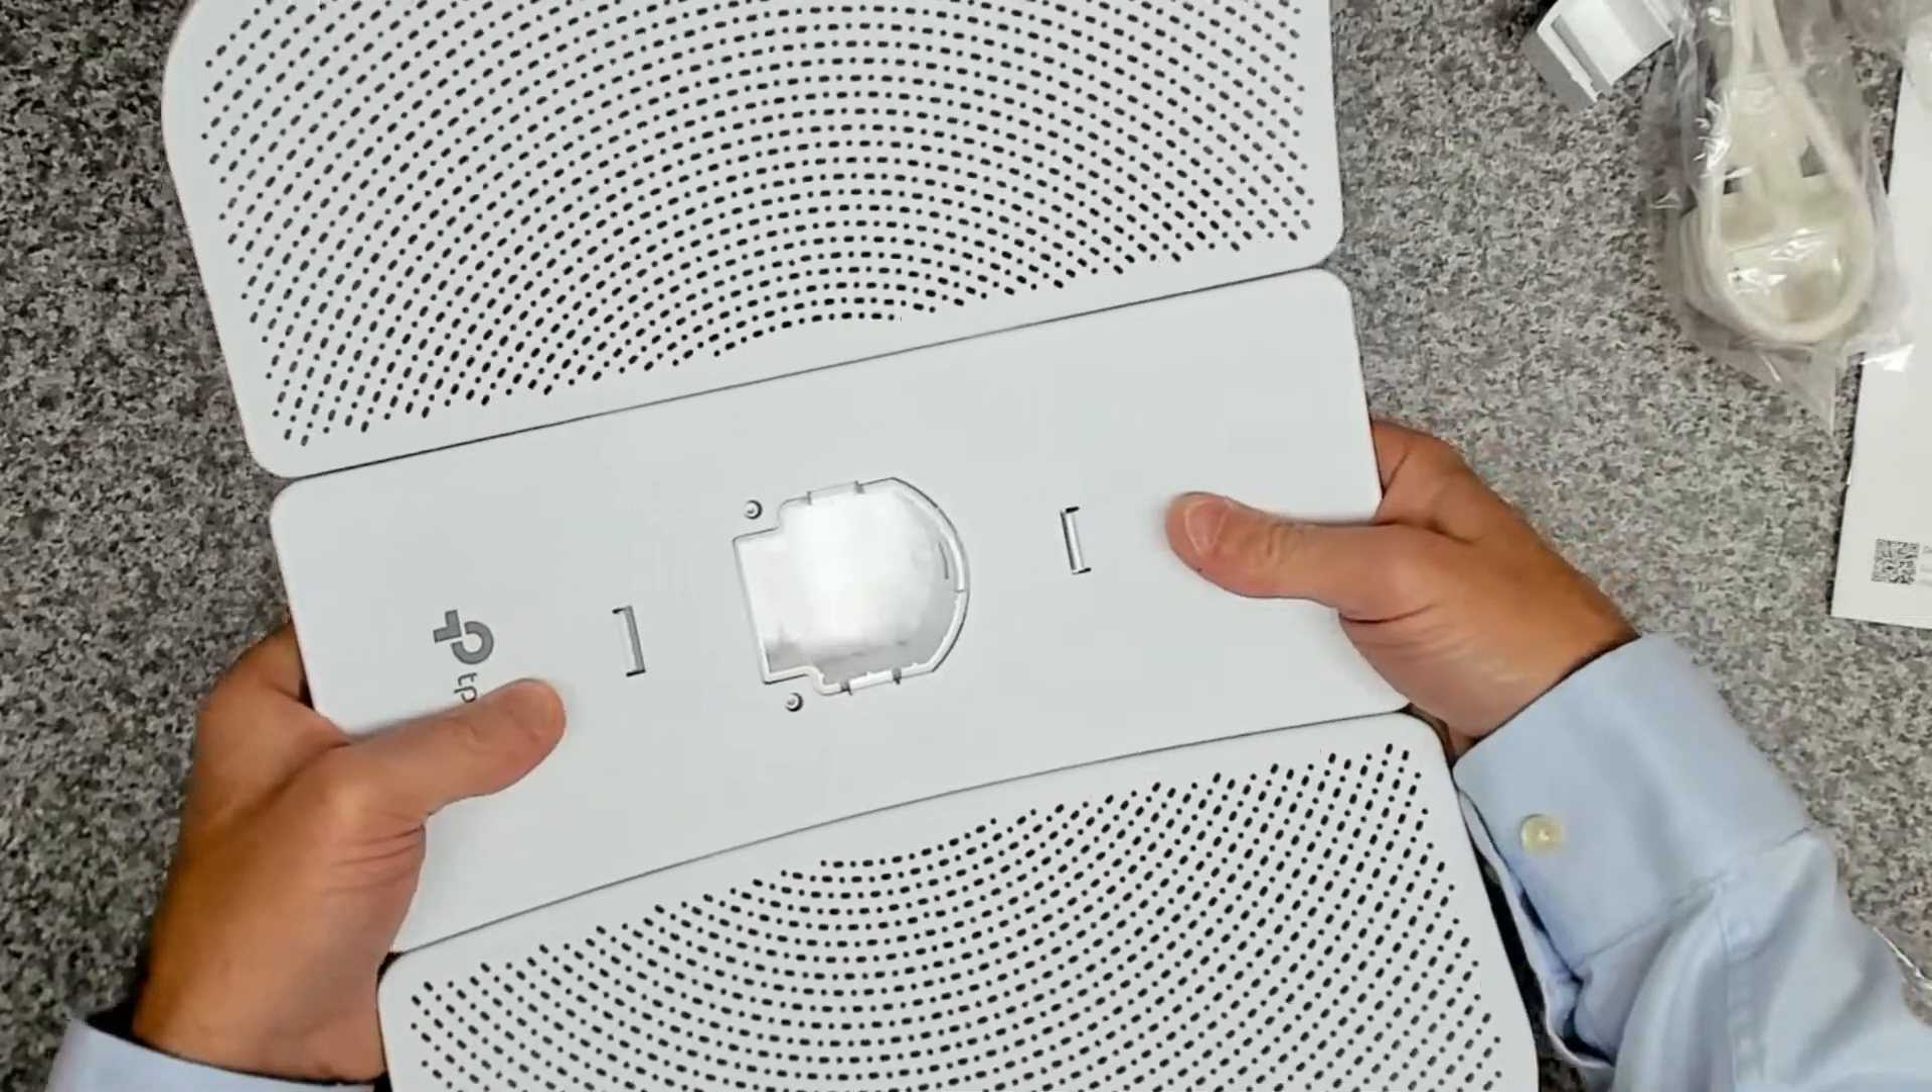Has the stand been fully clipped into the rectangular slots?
No.